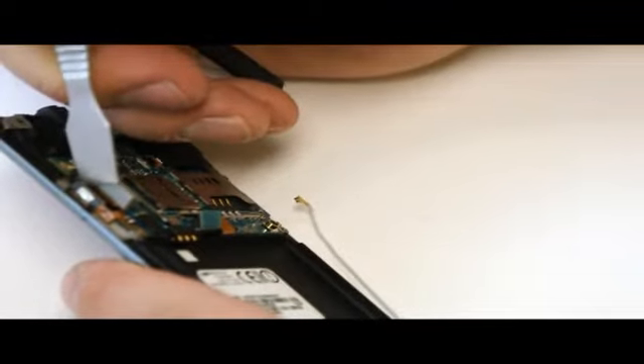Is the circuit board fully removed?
No.